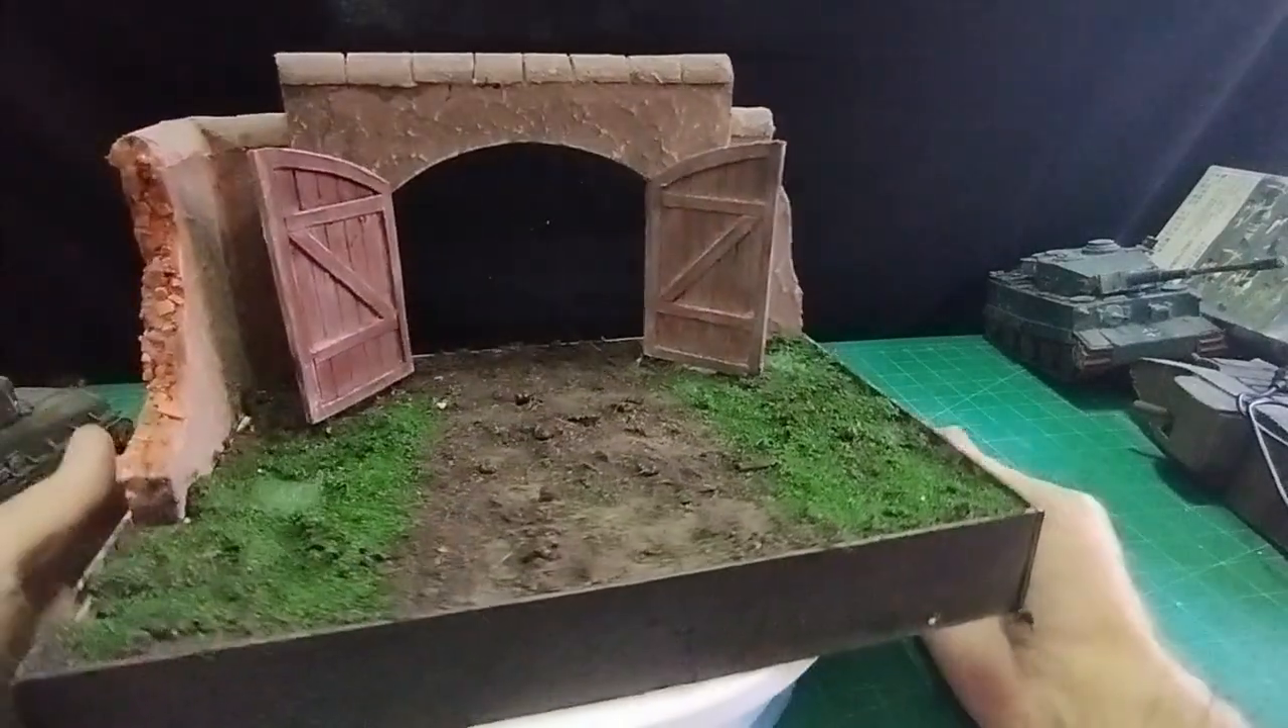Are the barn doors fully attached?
Yes.